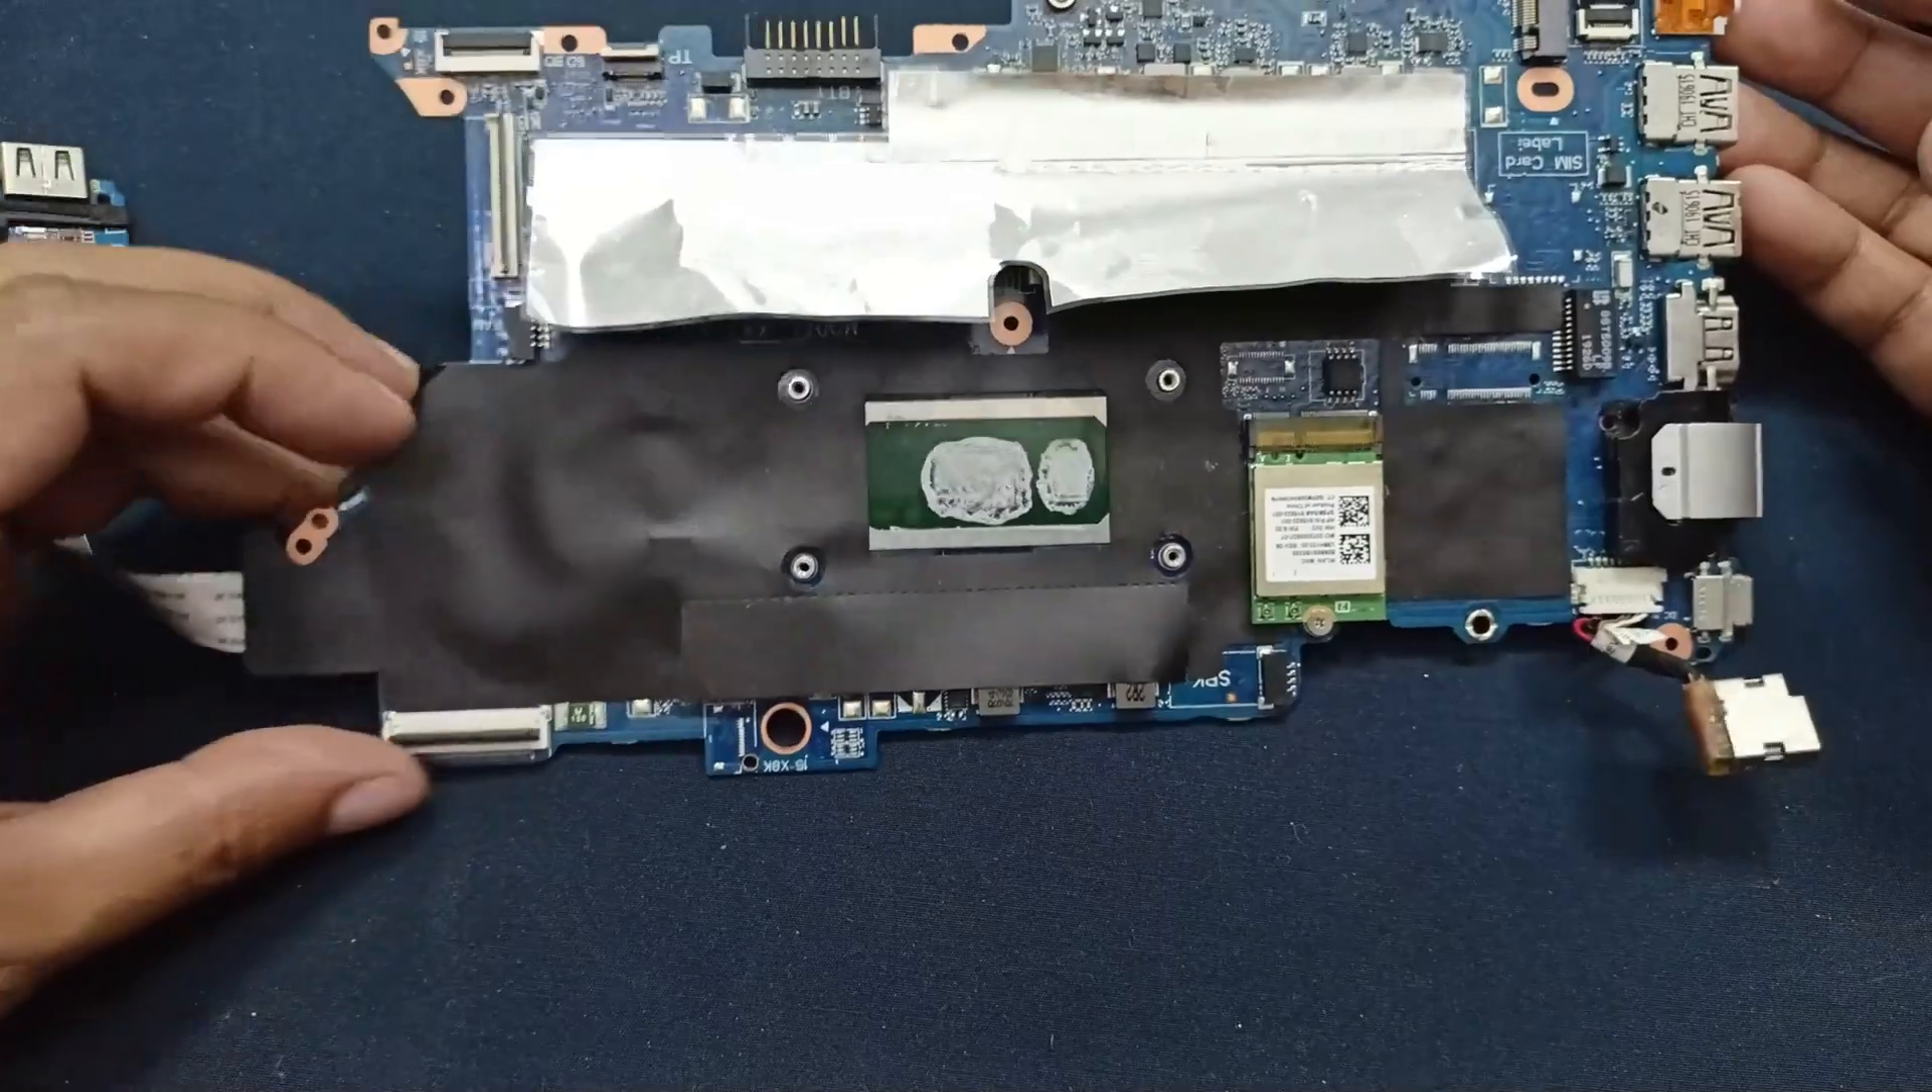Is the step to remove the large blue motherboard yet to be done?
No.